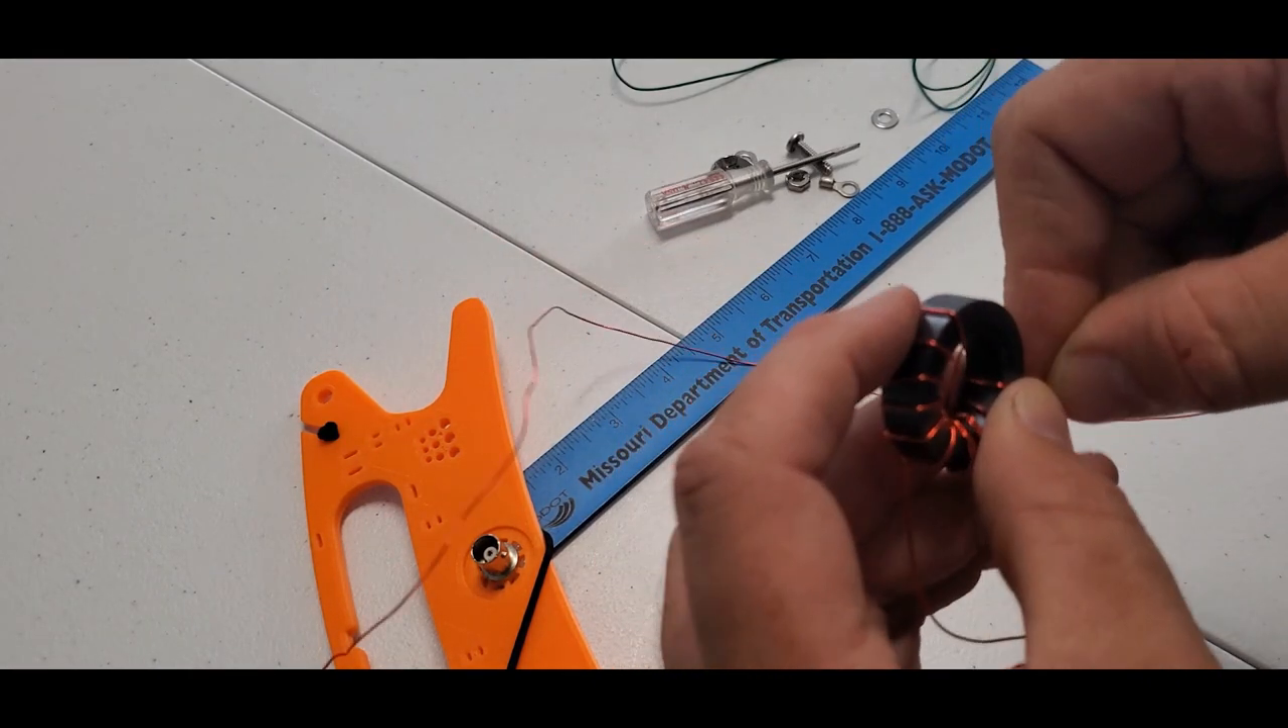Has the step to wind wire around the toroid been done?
No.